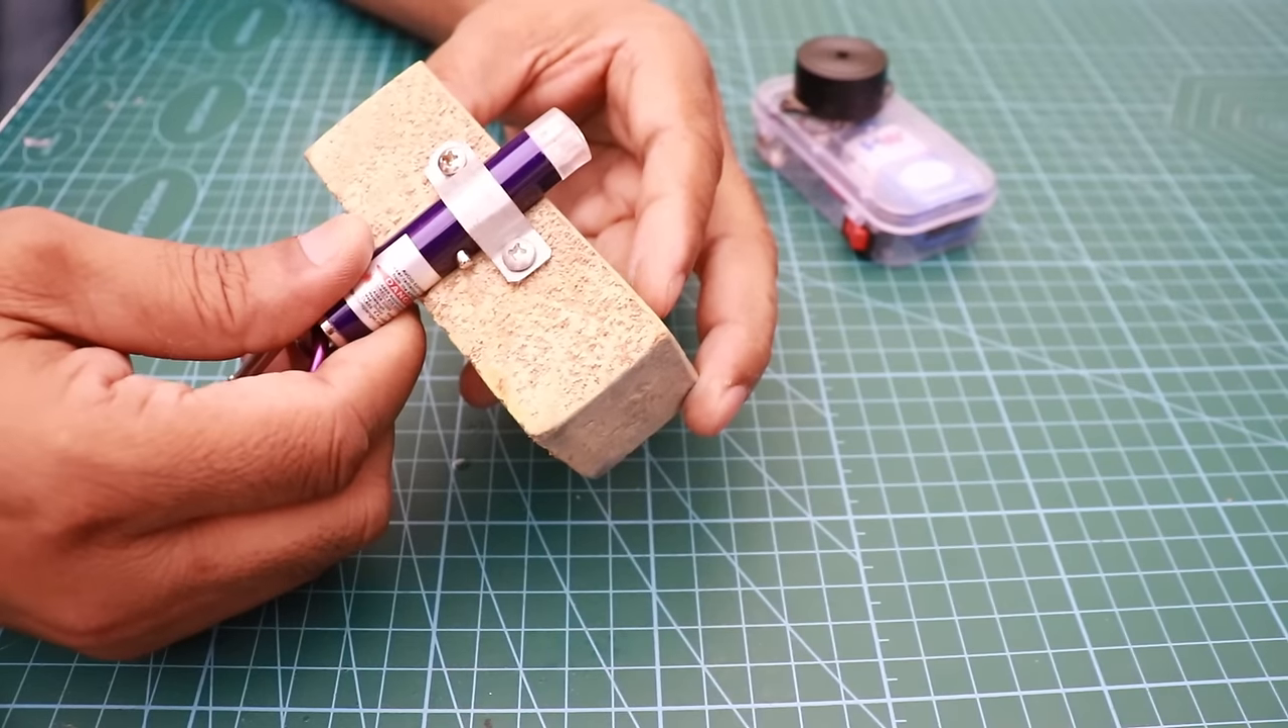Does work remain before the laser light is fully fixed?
No.